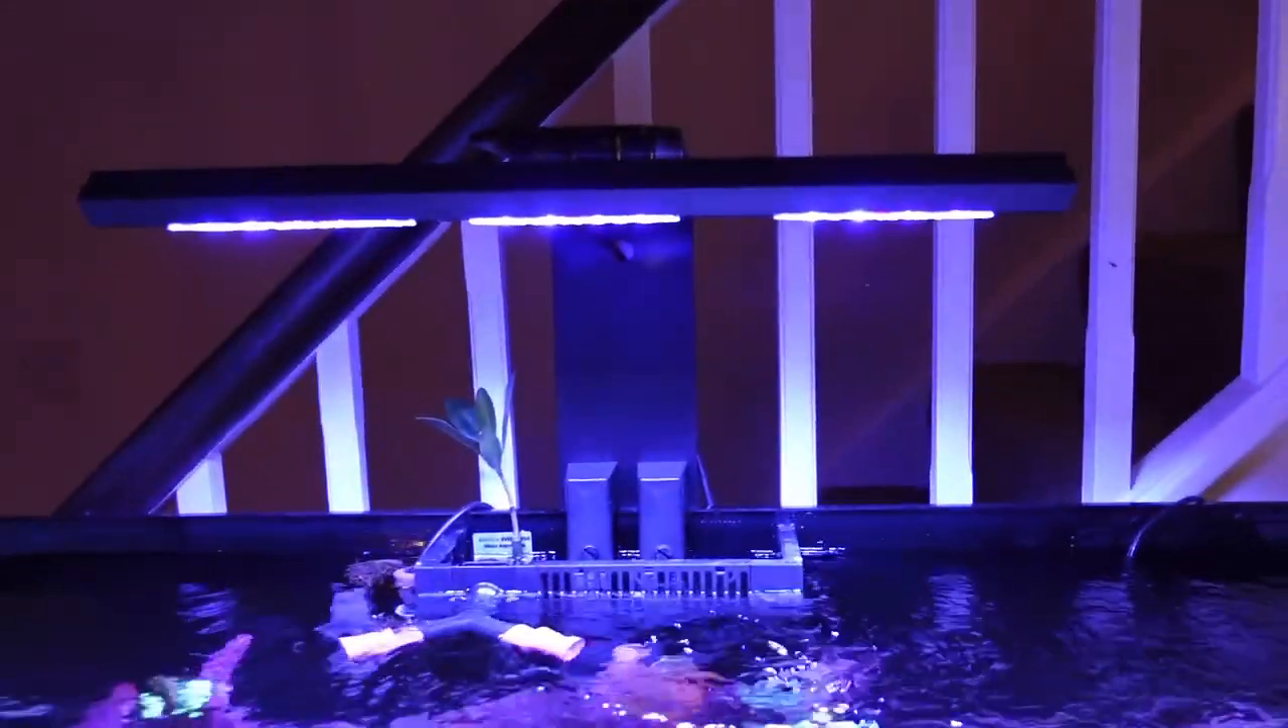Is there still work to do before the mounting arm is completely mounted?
No.